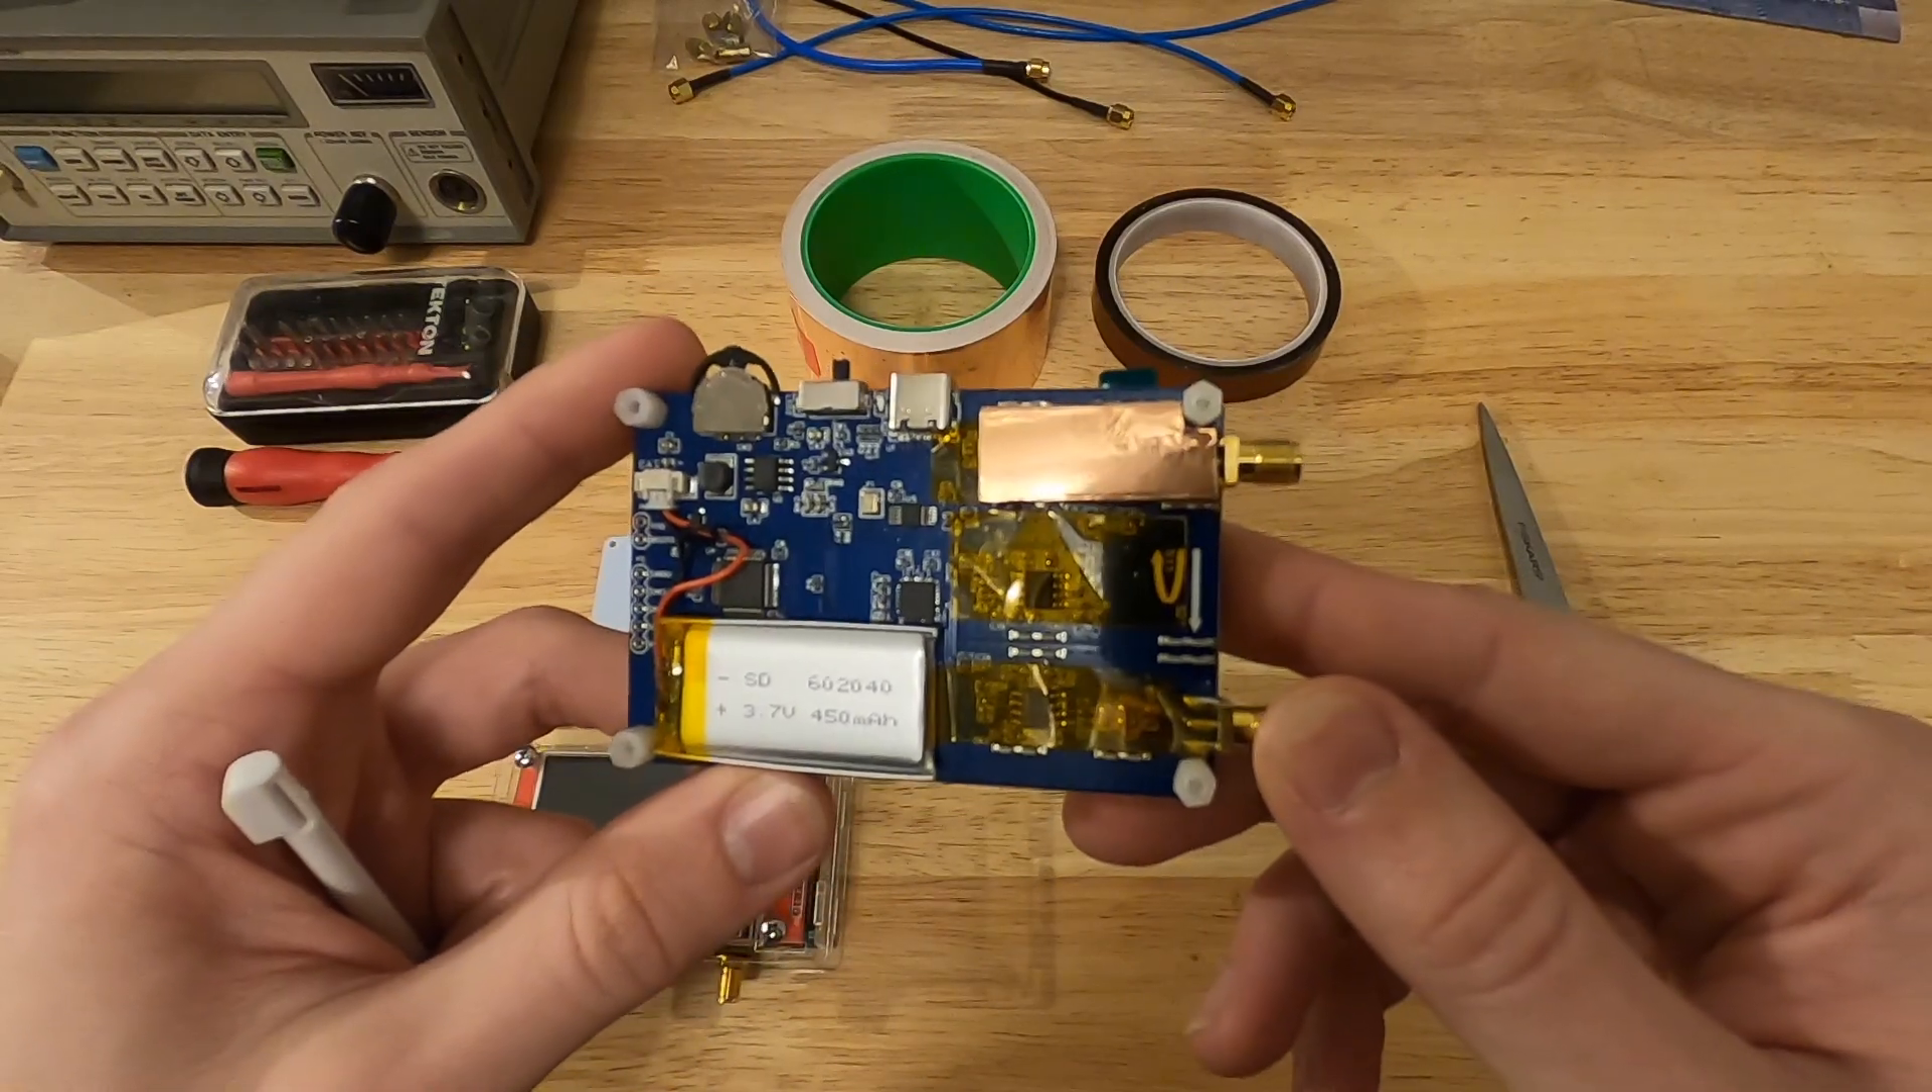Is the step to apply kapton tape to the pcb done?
Yes.